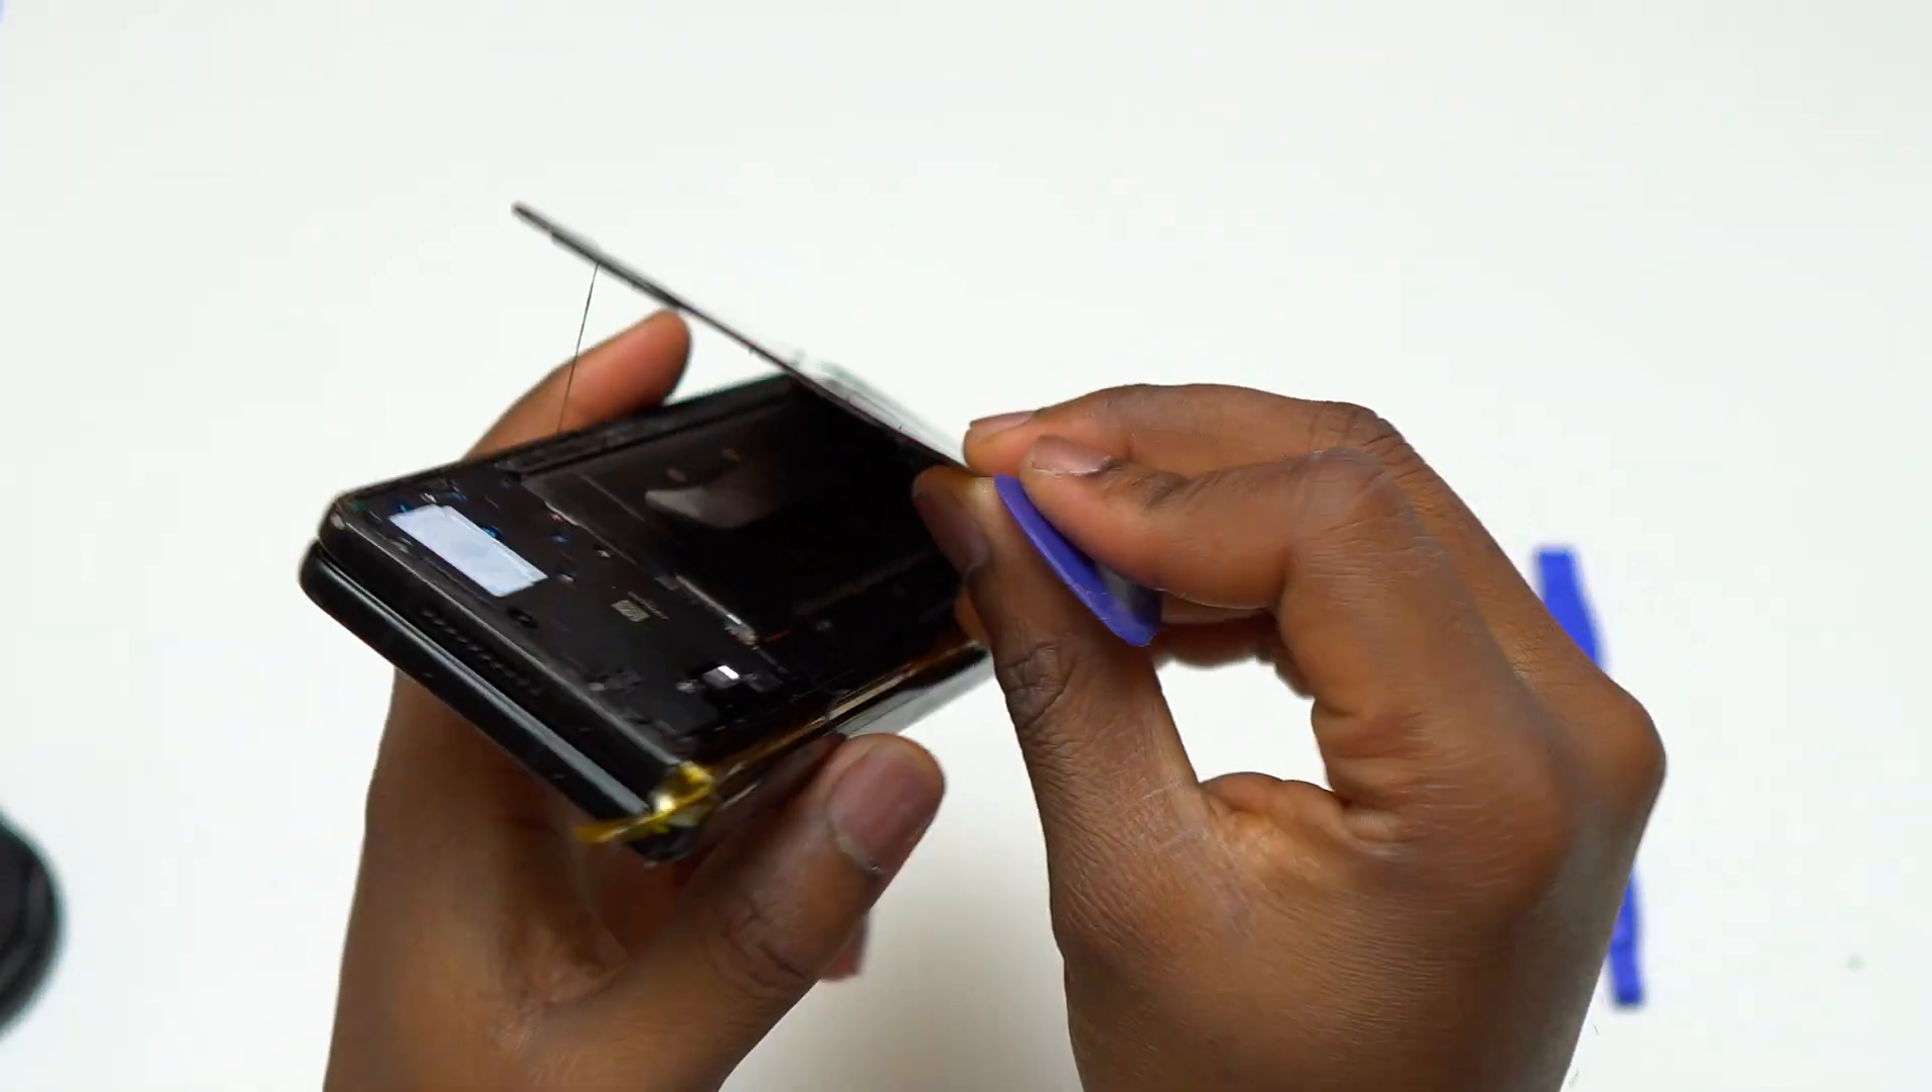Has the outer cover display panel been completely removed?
No.